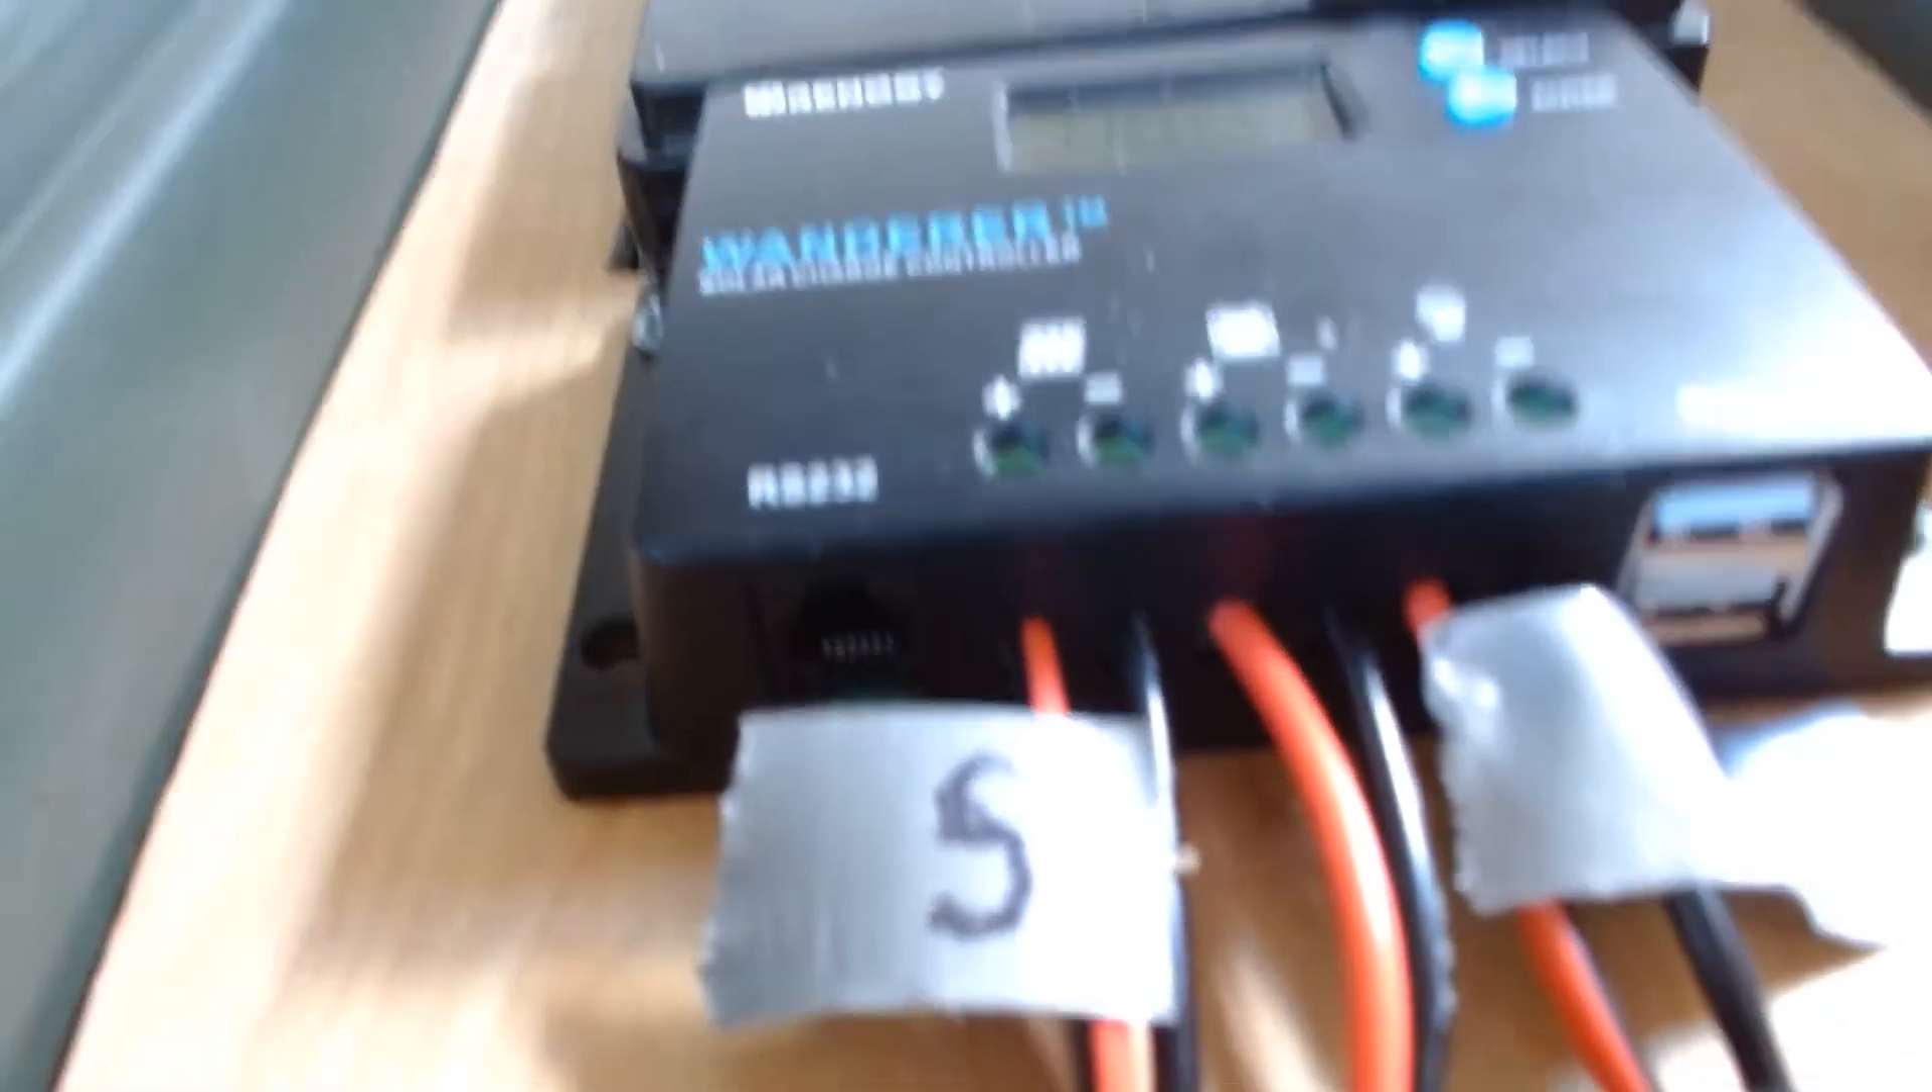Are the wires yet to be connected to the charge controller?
No.